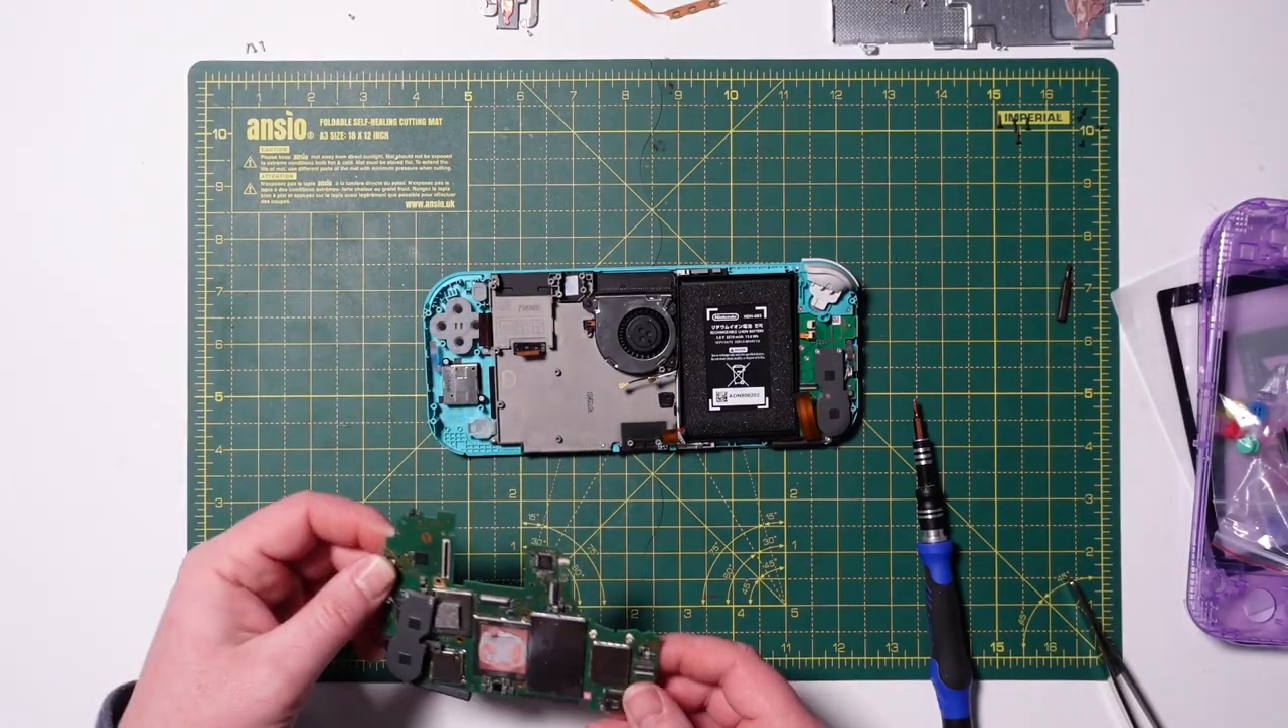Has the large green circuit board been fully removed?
Yes.